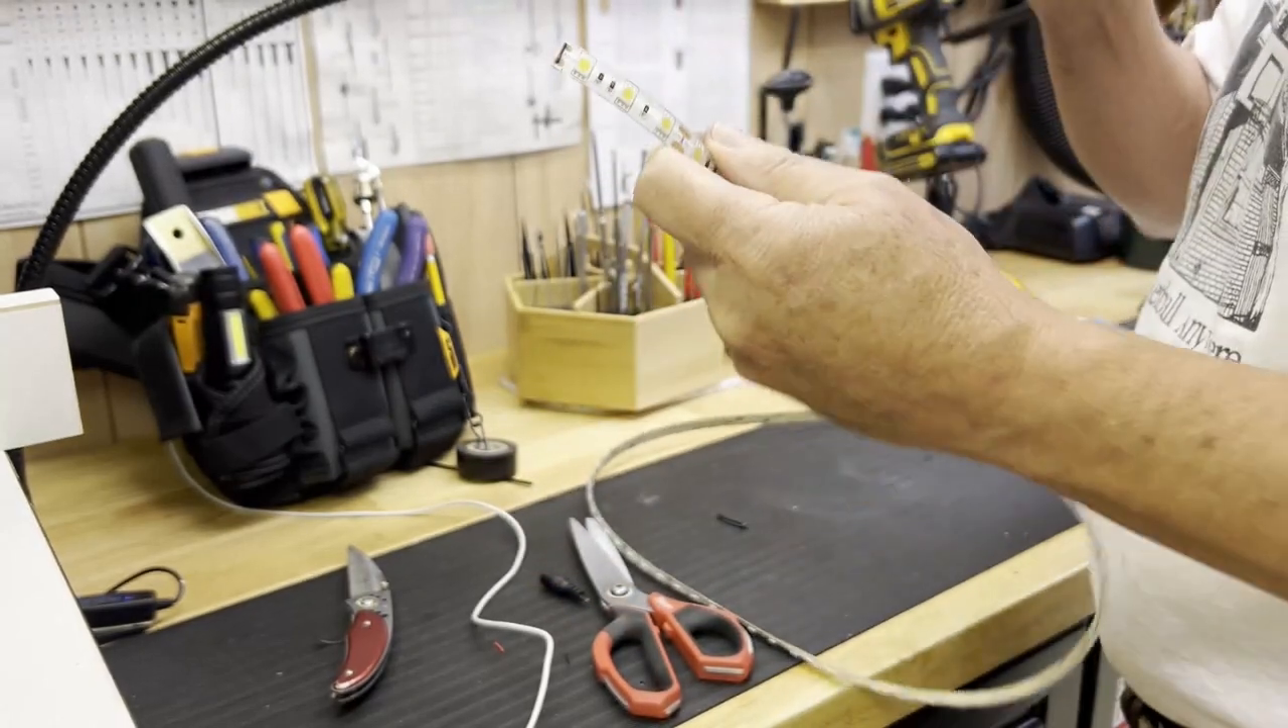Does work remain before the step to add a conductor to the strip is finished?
Yes.